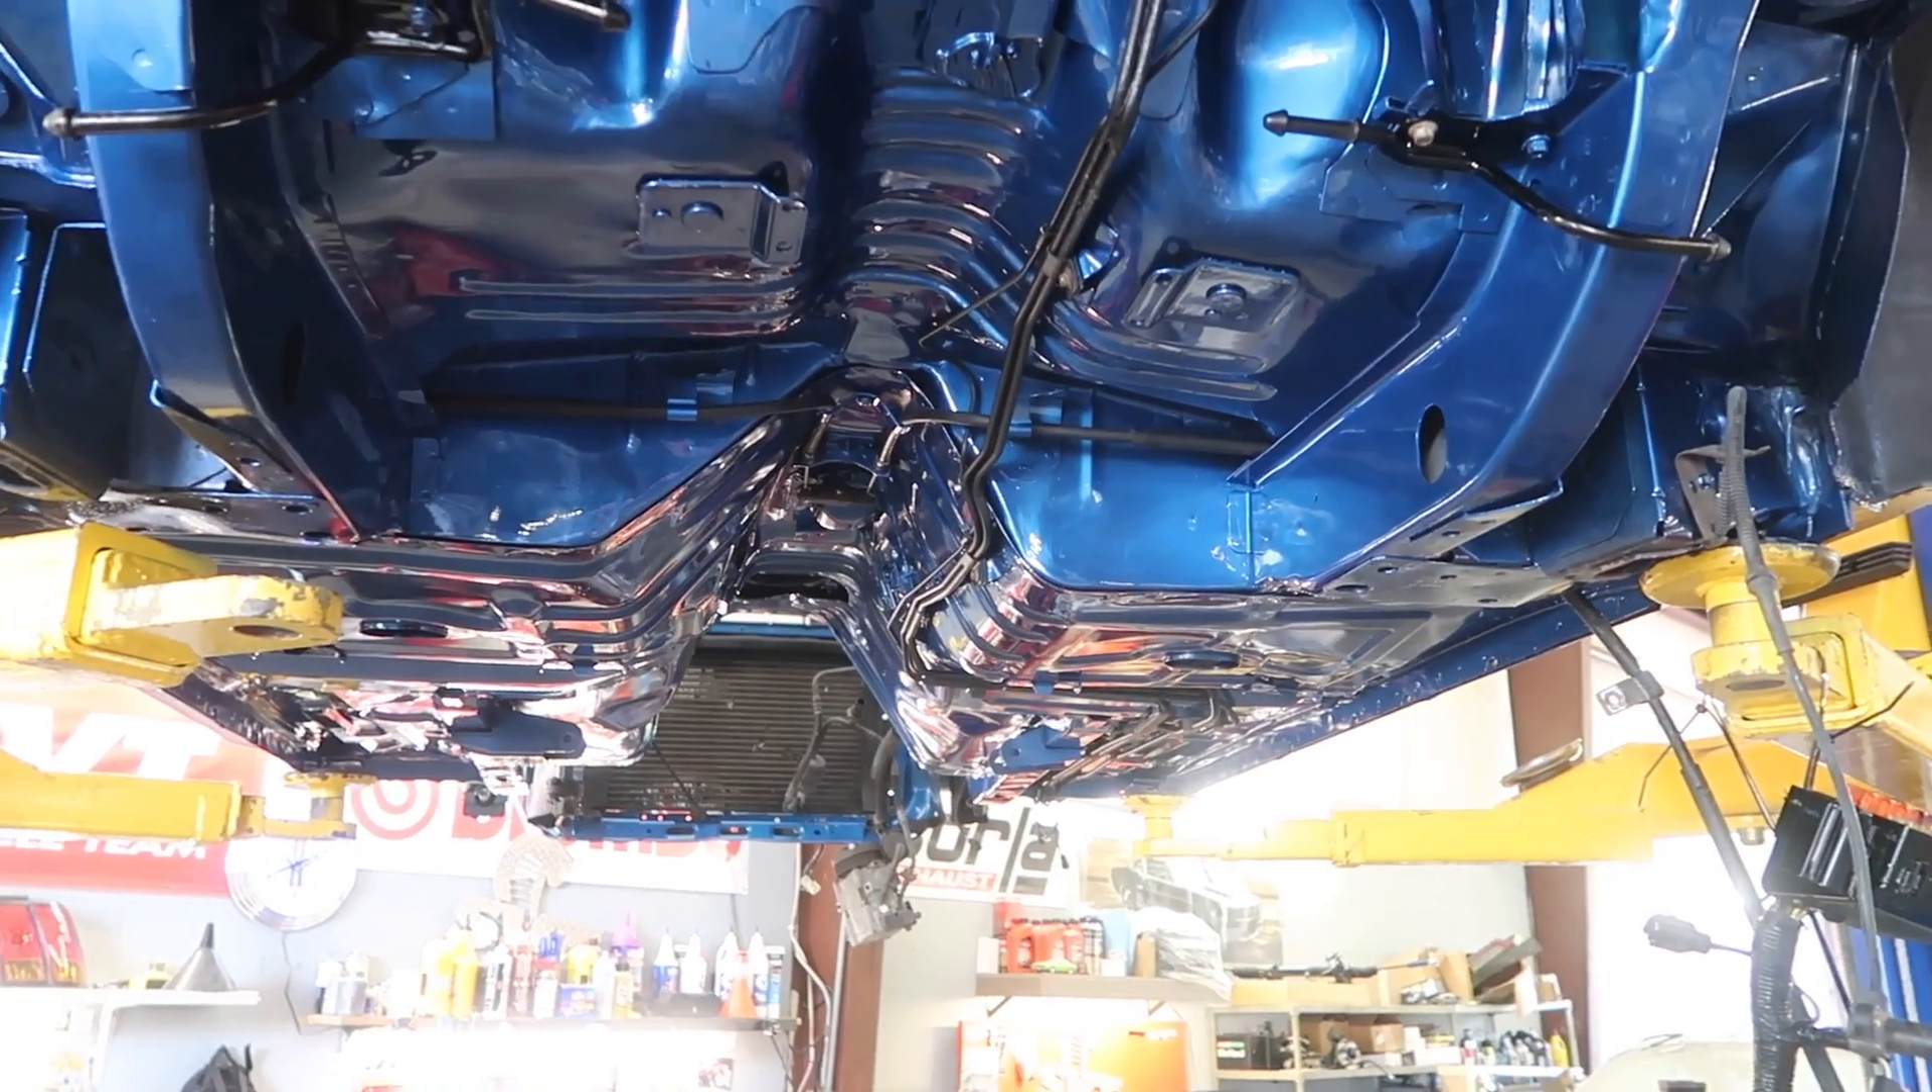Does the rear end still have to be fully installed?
Yes.